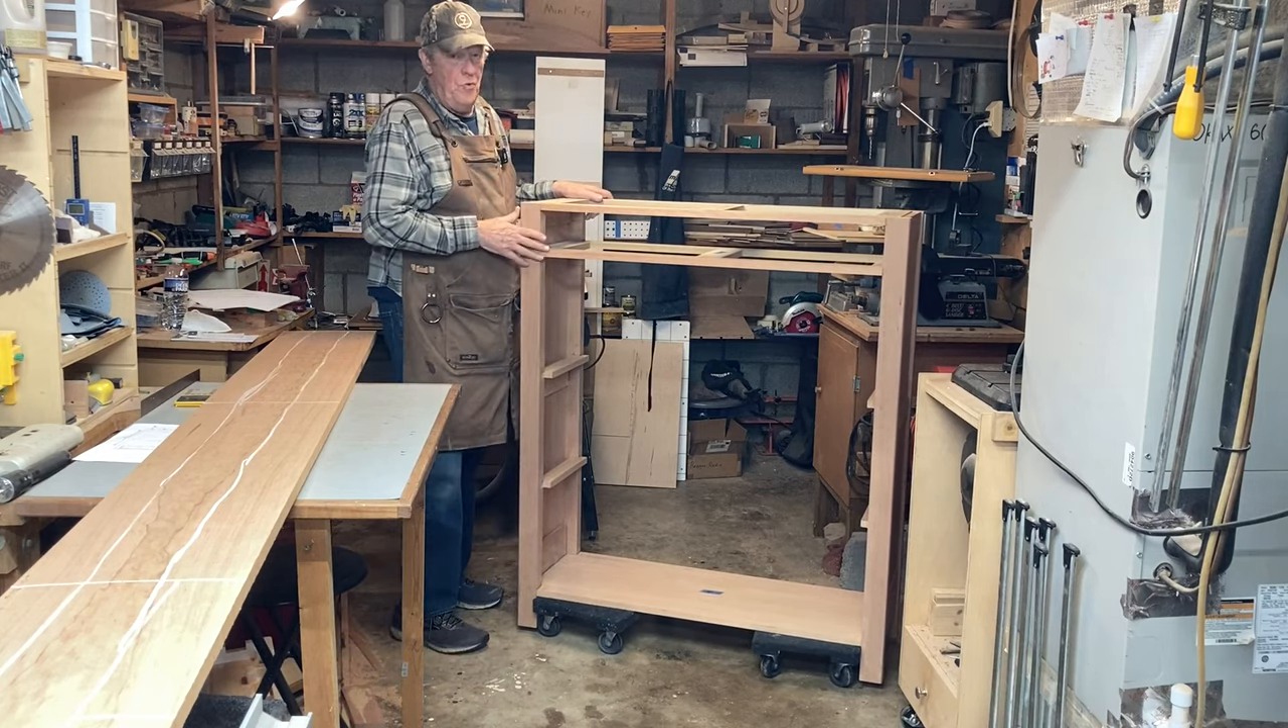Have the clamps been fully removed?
Yes.